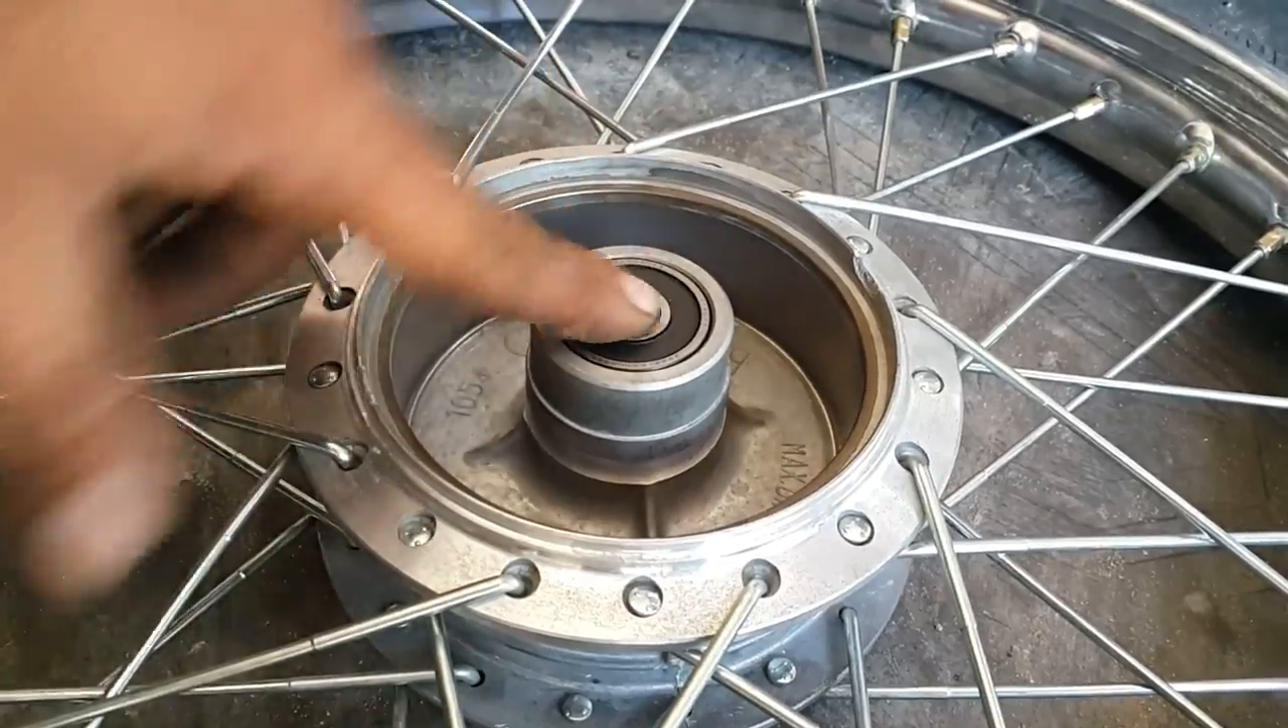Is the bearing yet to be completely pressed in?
No.